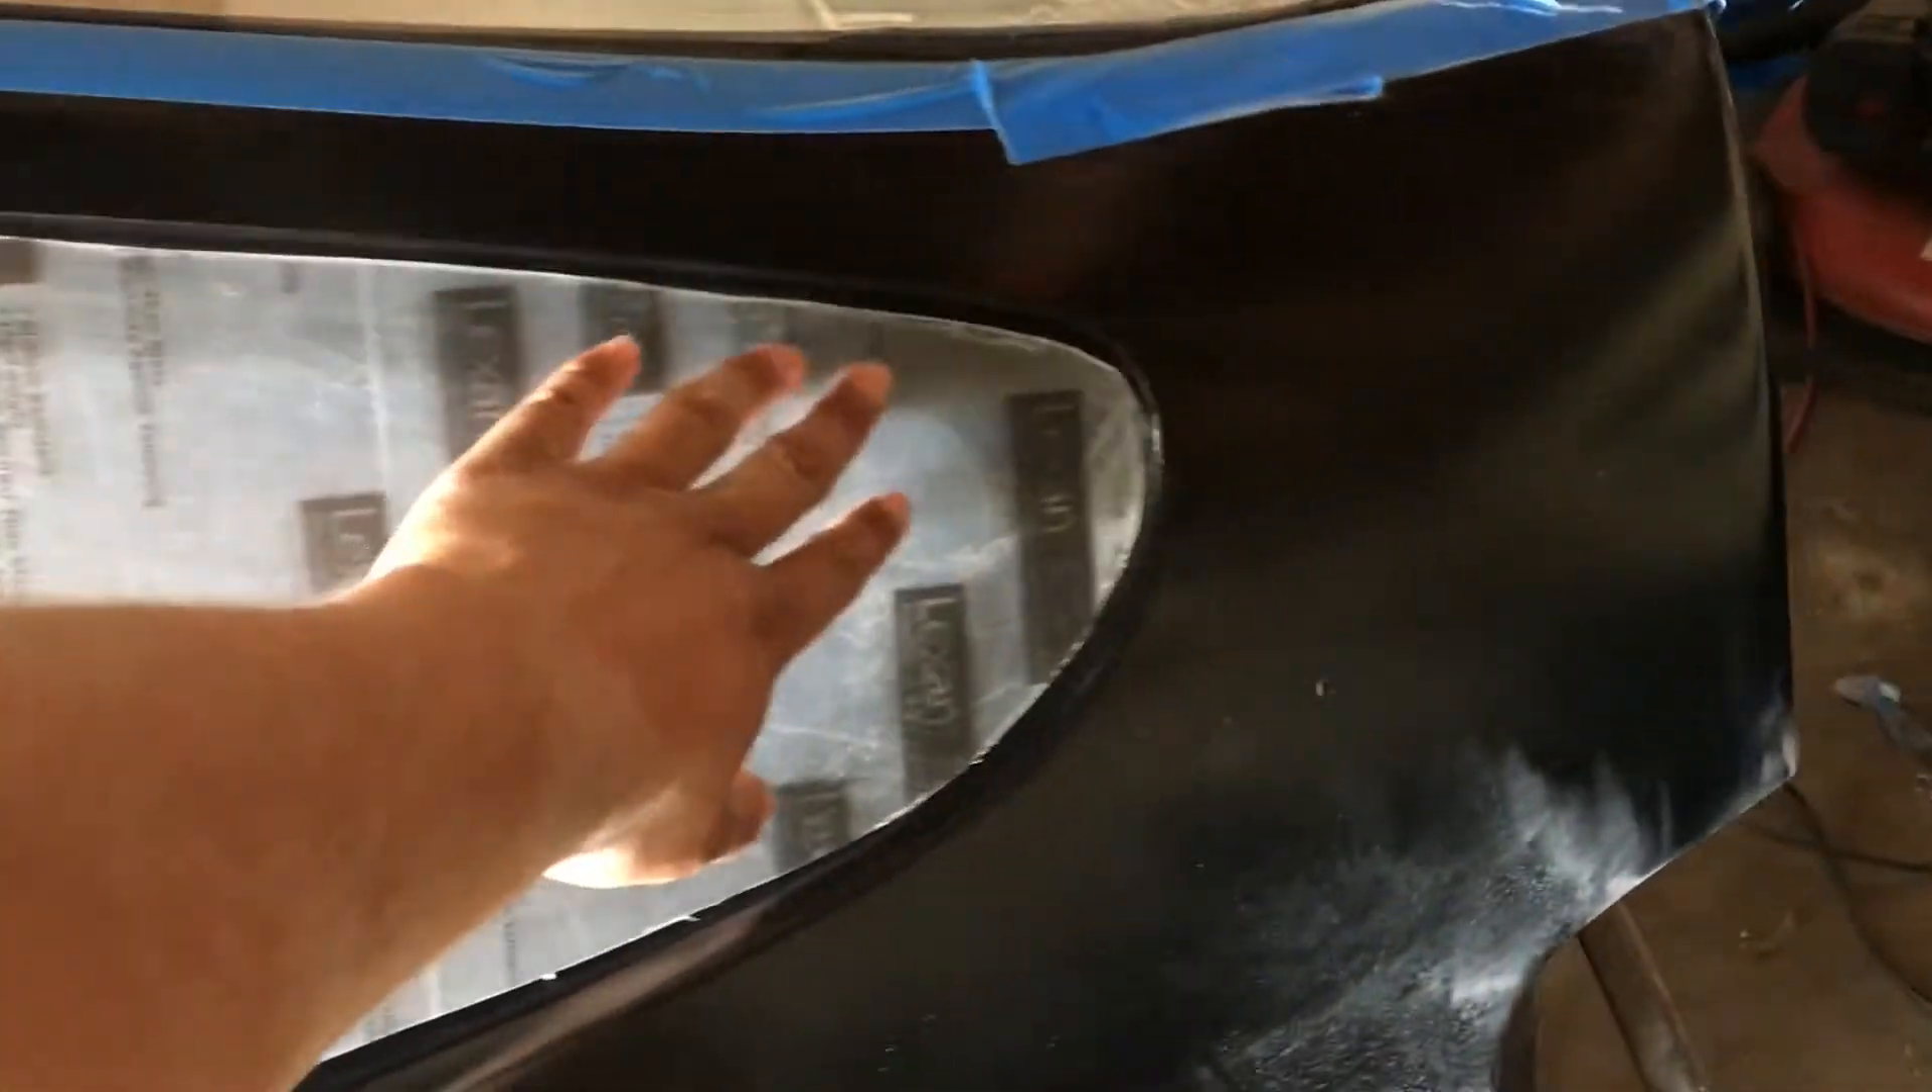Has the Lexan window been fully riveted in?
No.